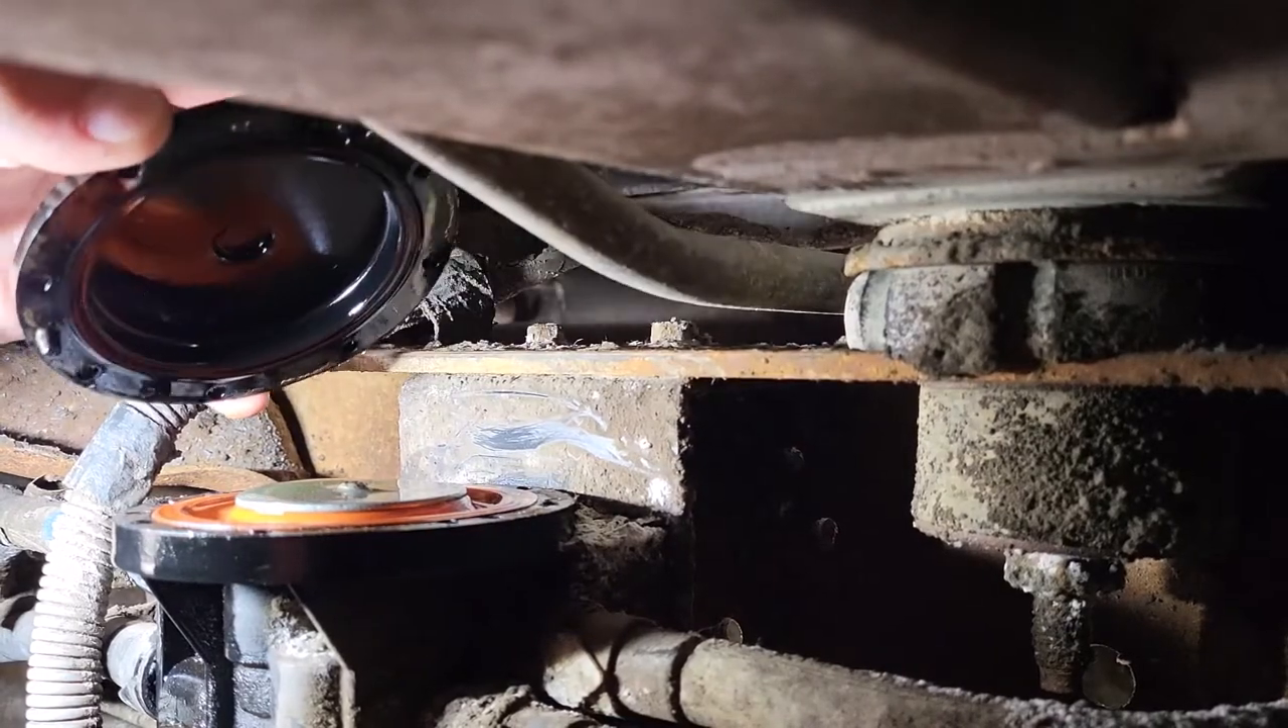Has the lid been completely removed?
Yes.